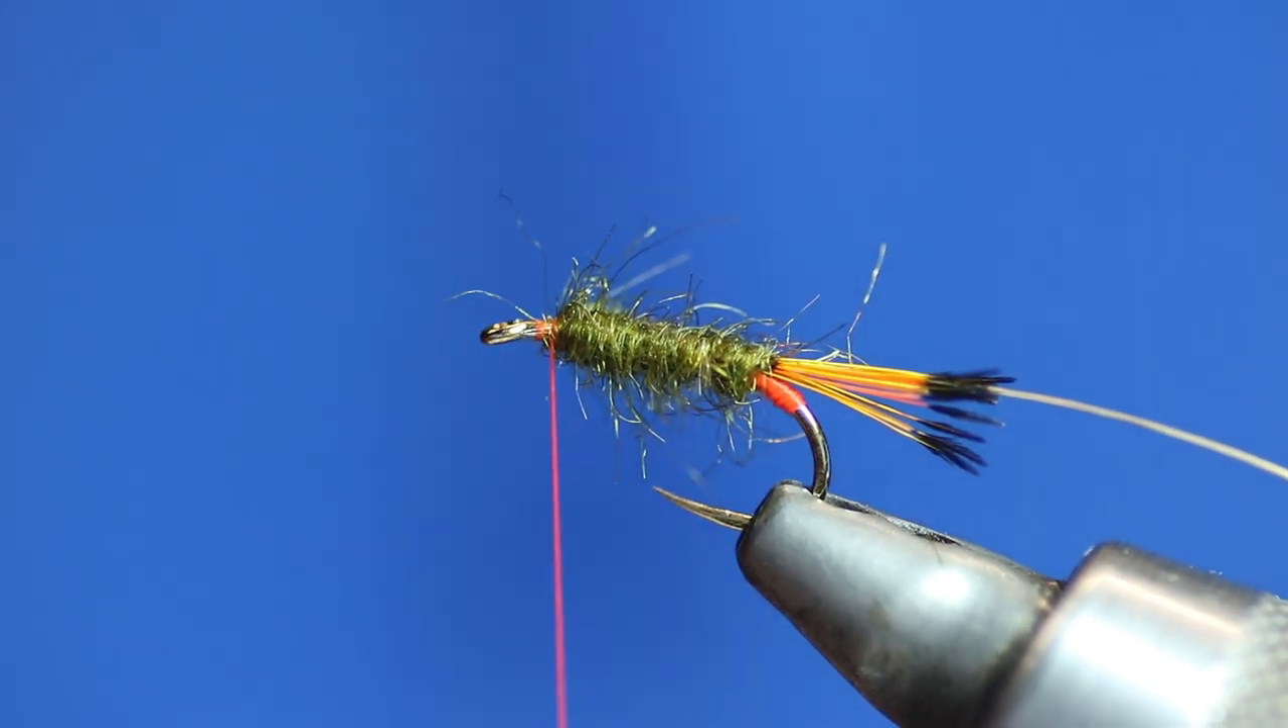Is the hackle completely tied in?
No.